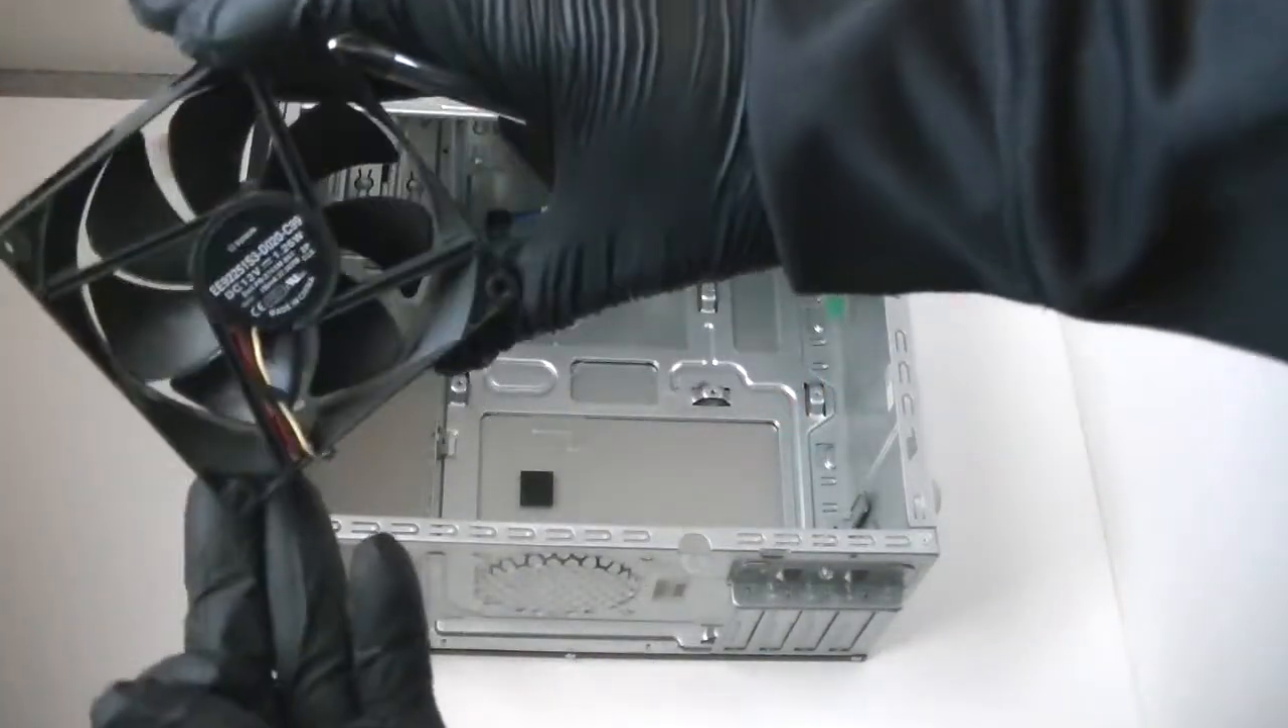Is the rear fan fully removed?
Yes.